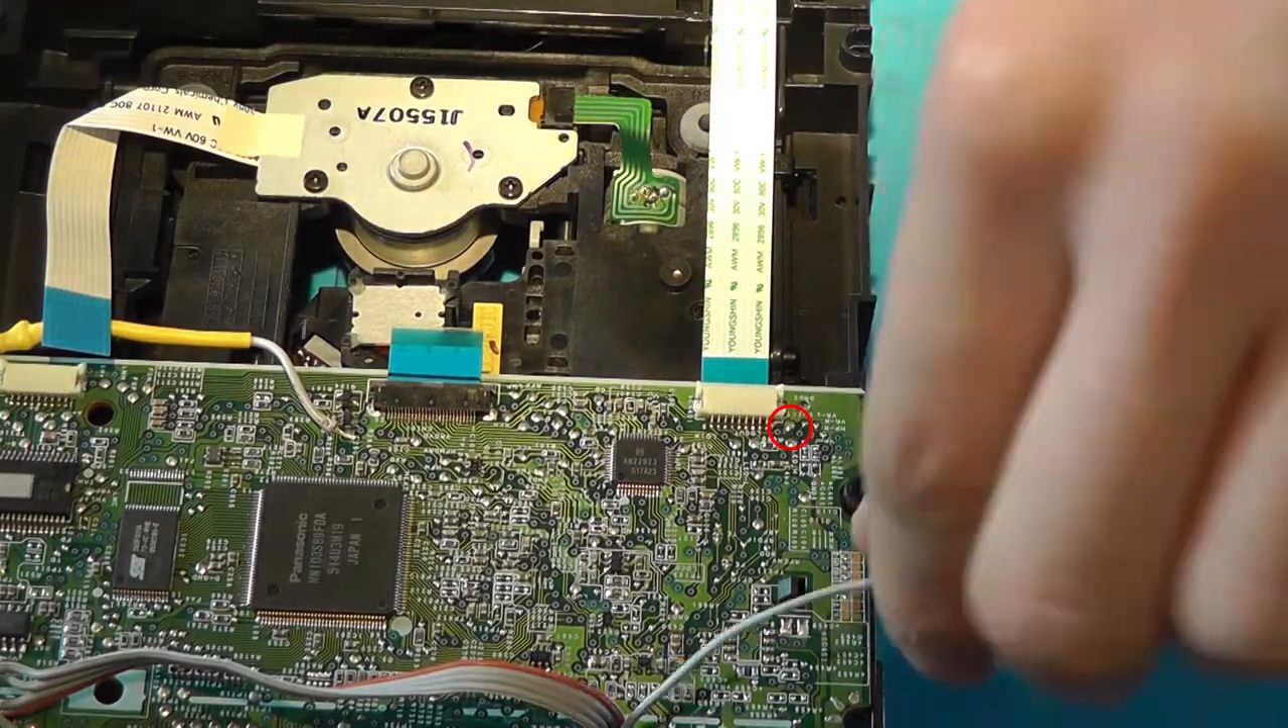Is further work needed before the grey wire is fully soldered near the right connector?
Yes.